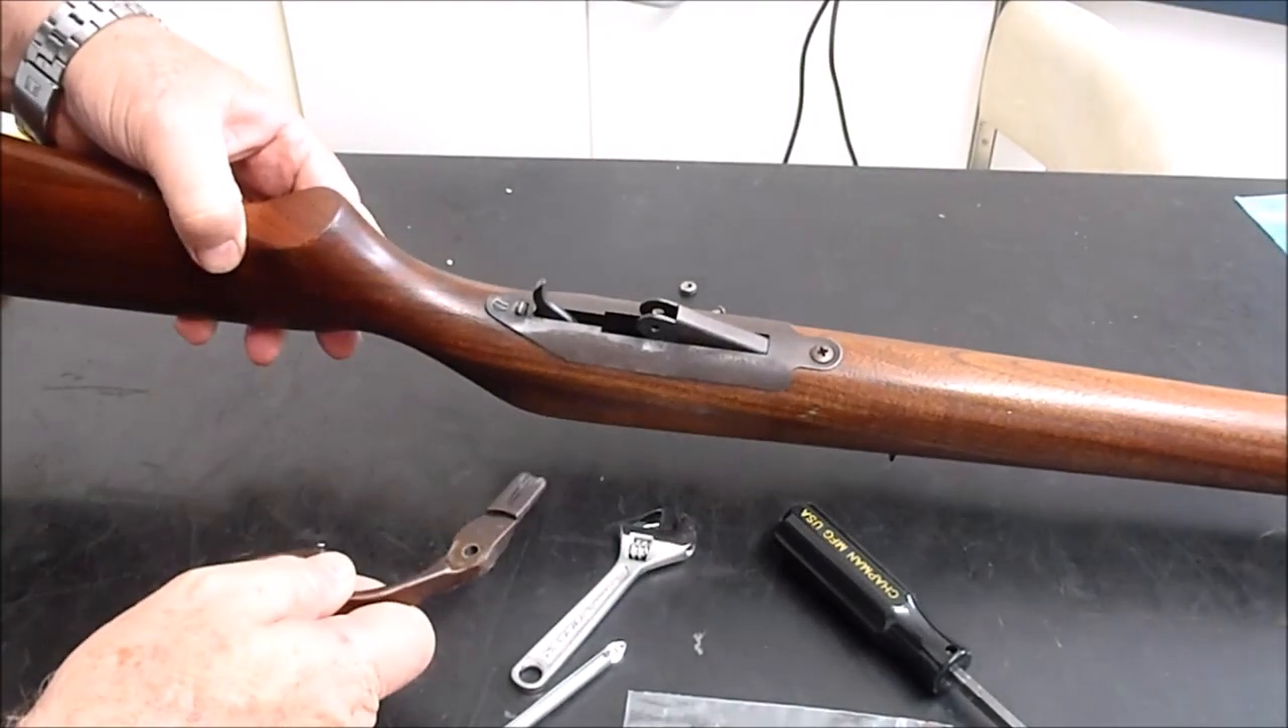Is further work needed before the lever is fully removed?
No.